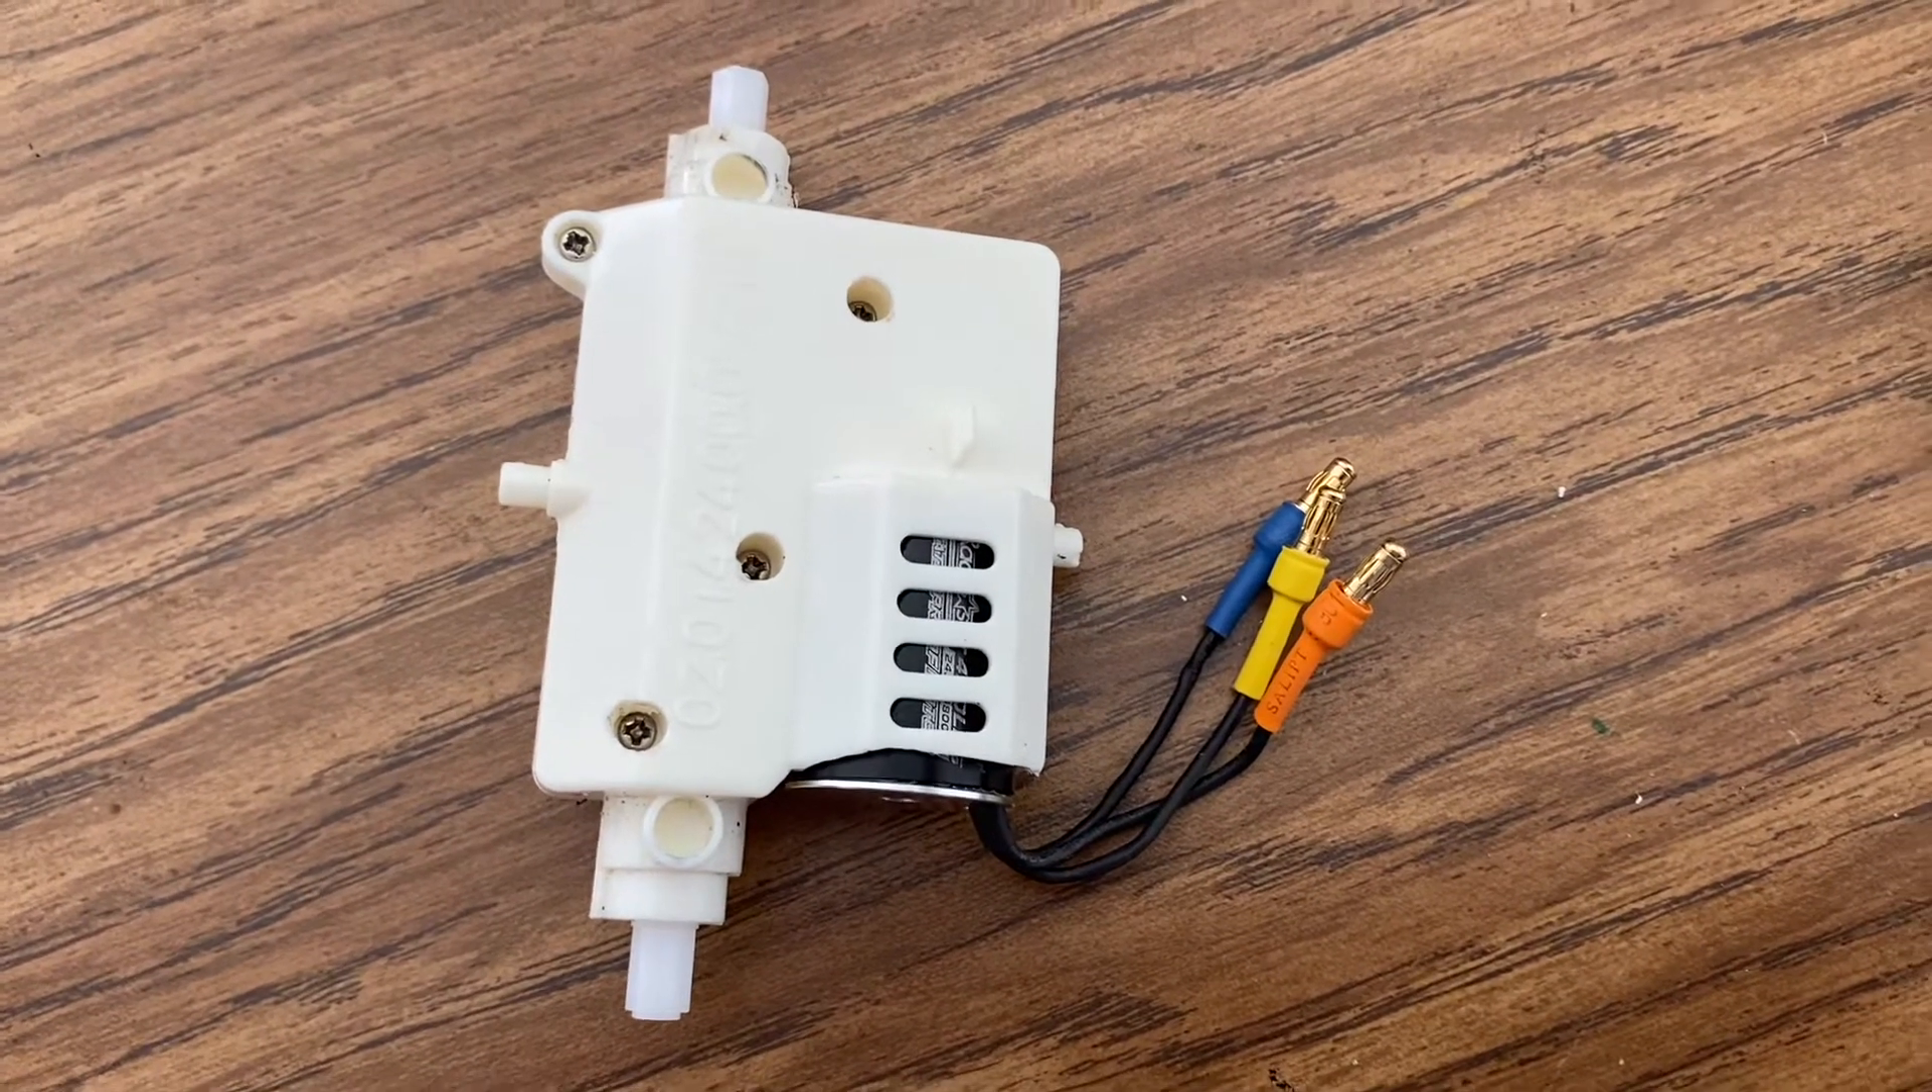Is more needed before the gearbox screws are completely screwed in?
No.